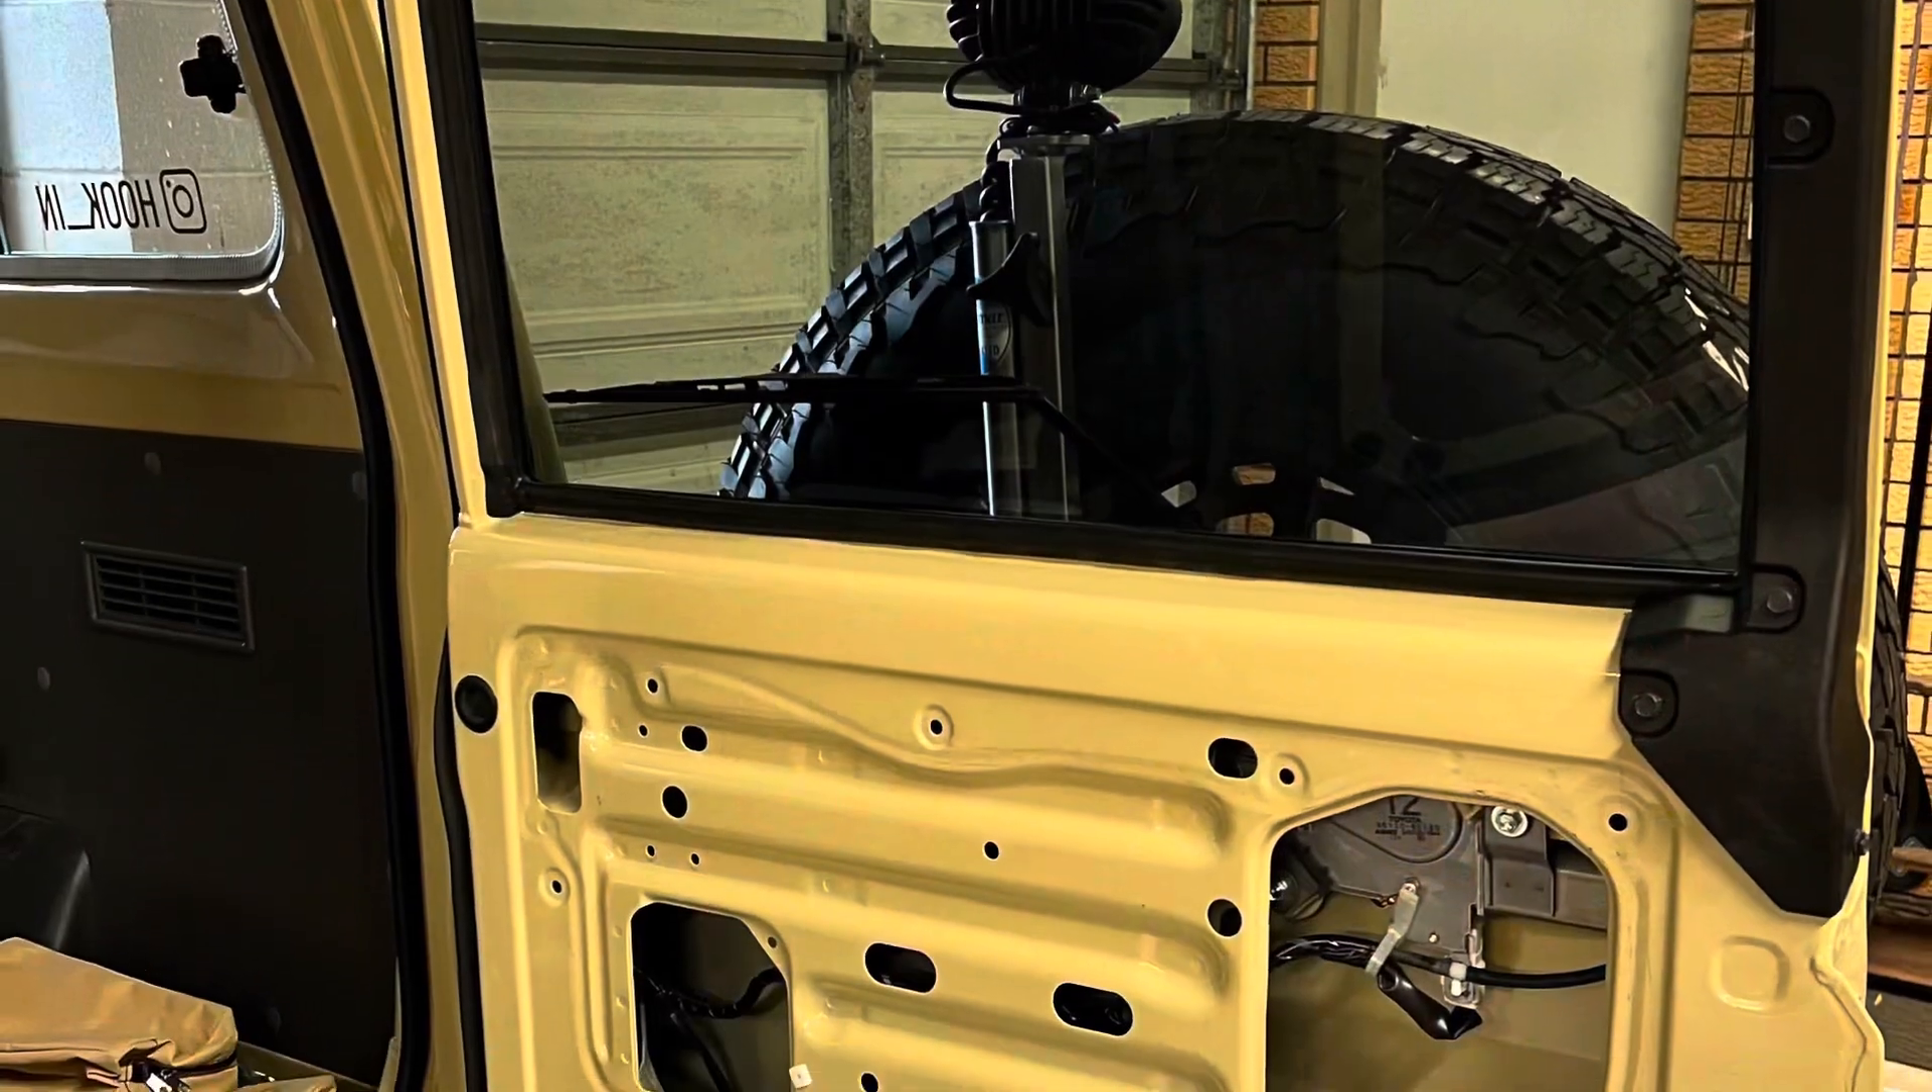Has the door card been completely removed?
Yes.